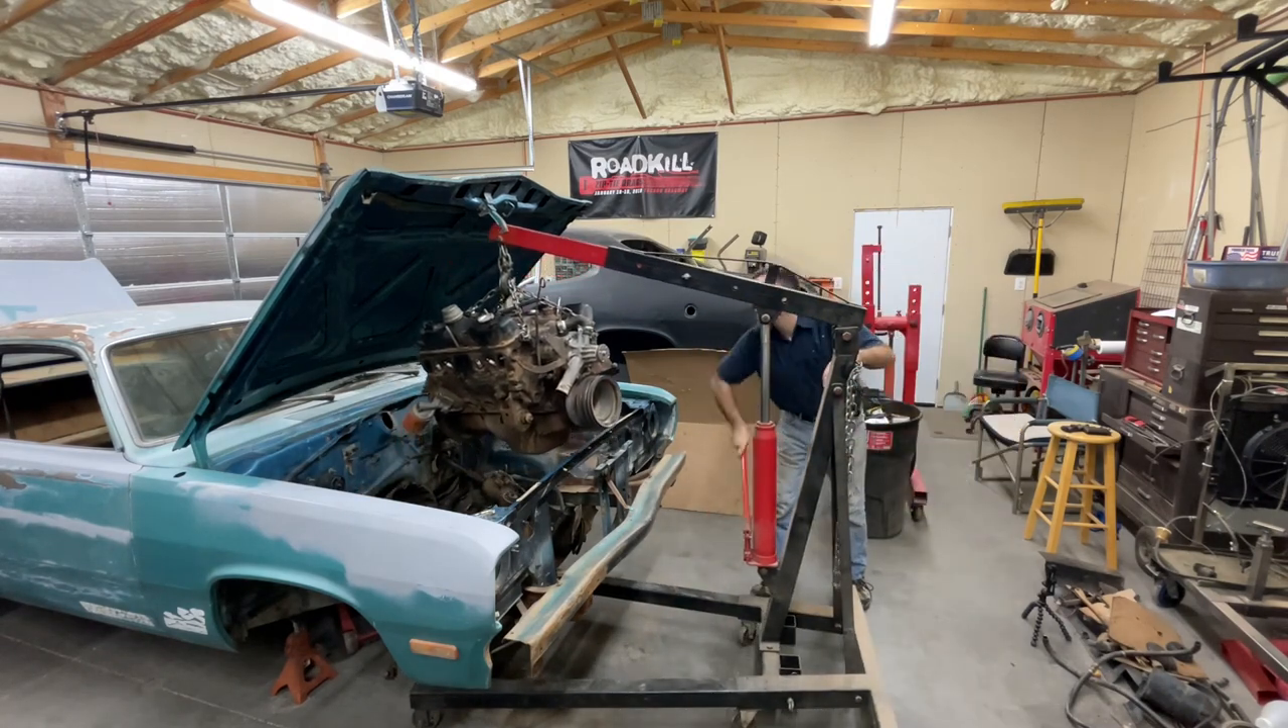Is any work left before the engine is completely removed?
Yes.